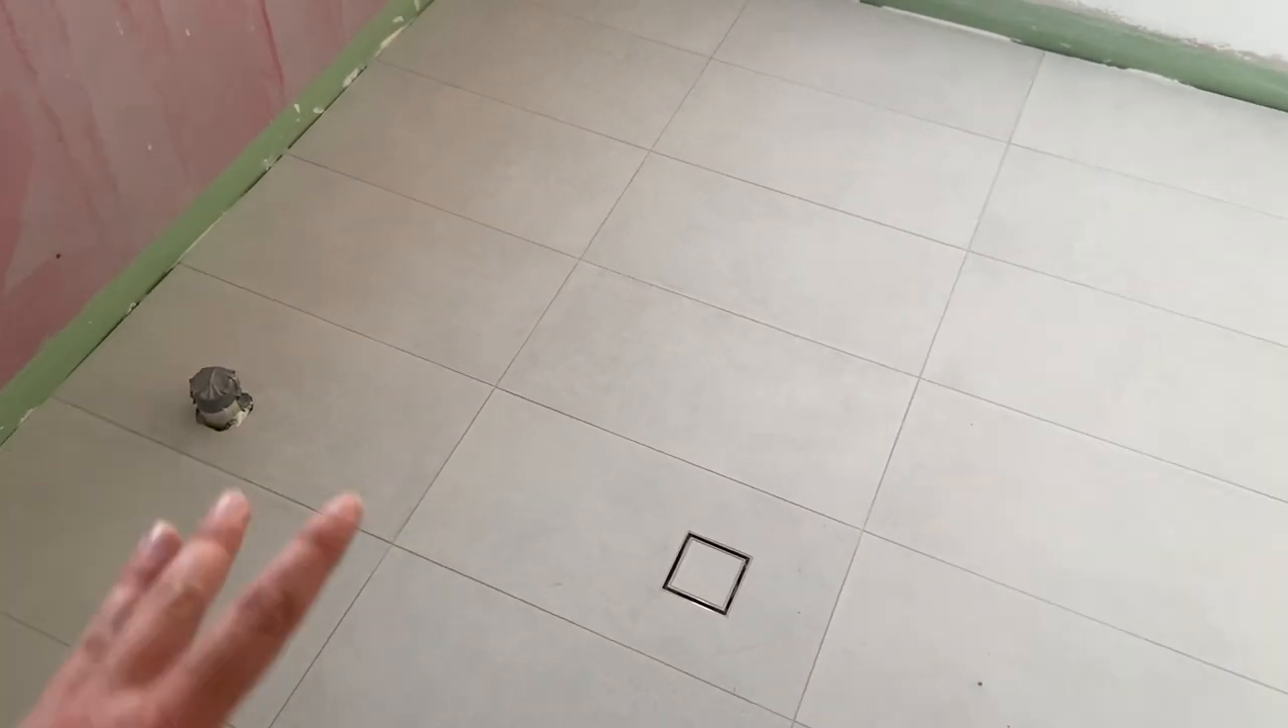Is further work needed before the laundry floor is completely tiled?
No.